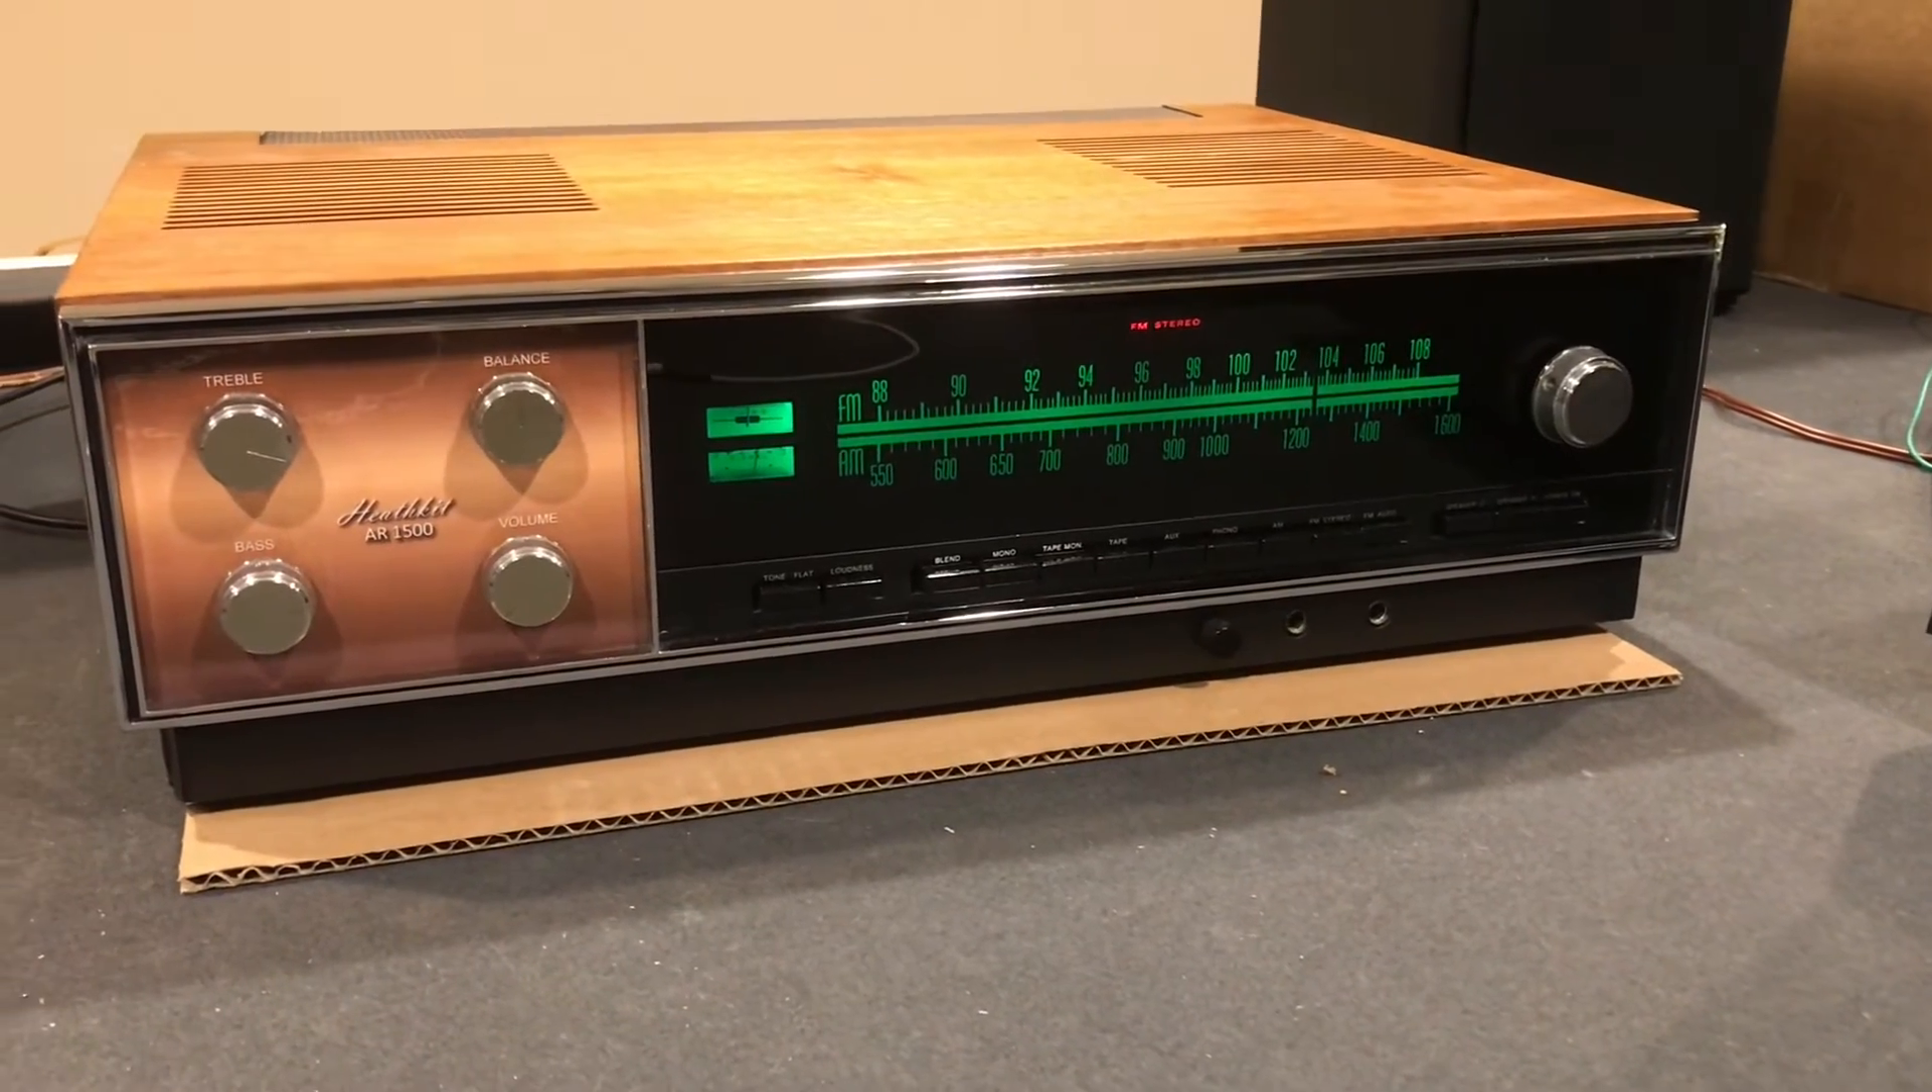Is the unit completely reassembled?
Yes.